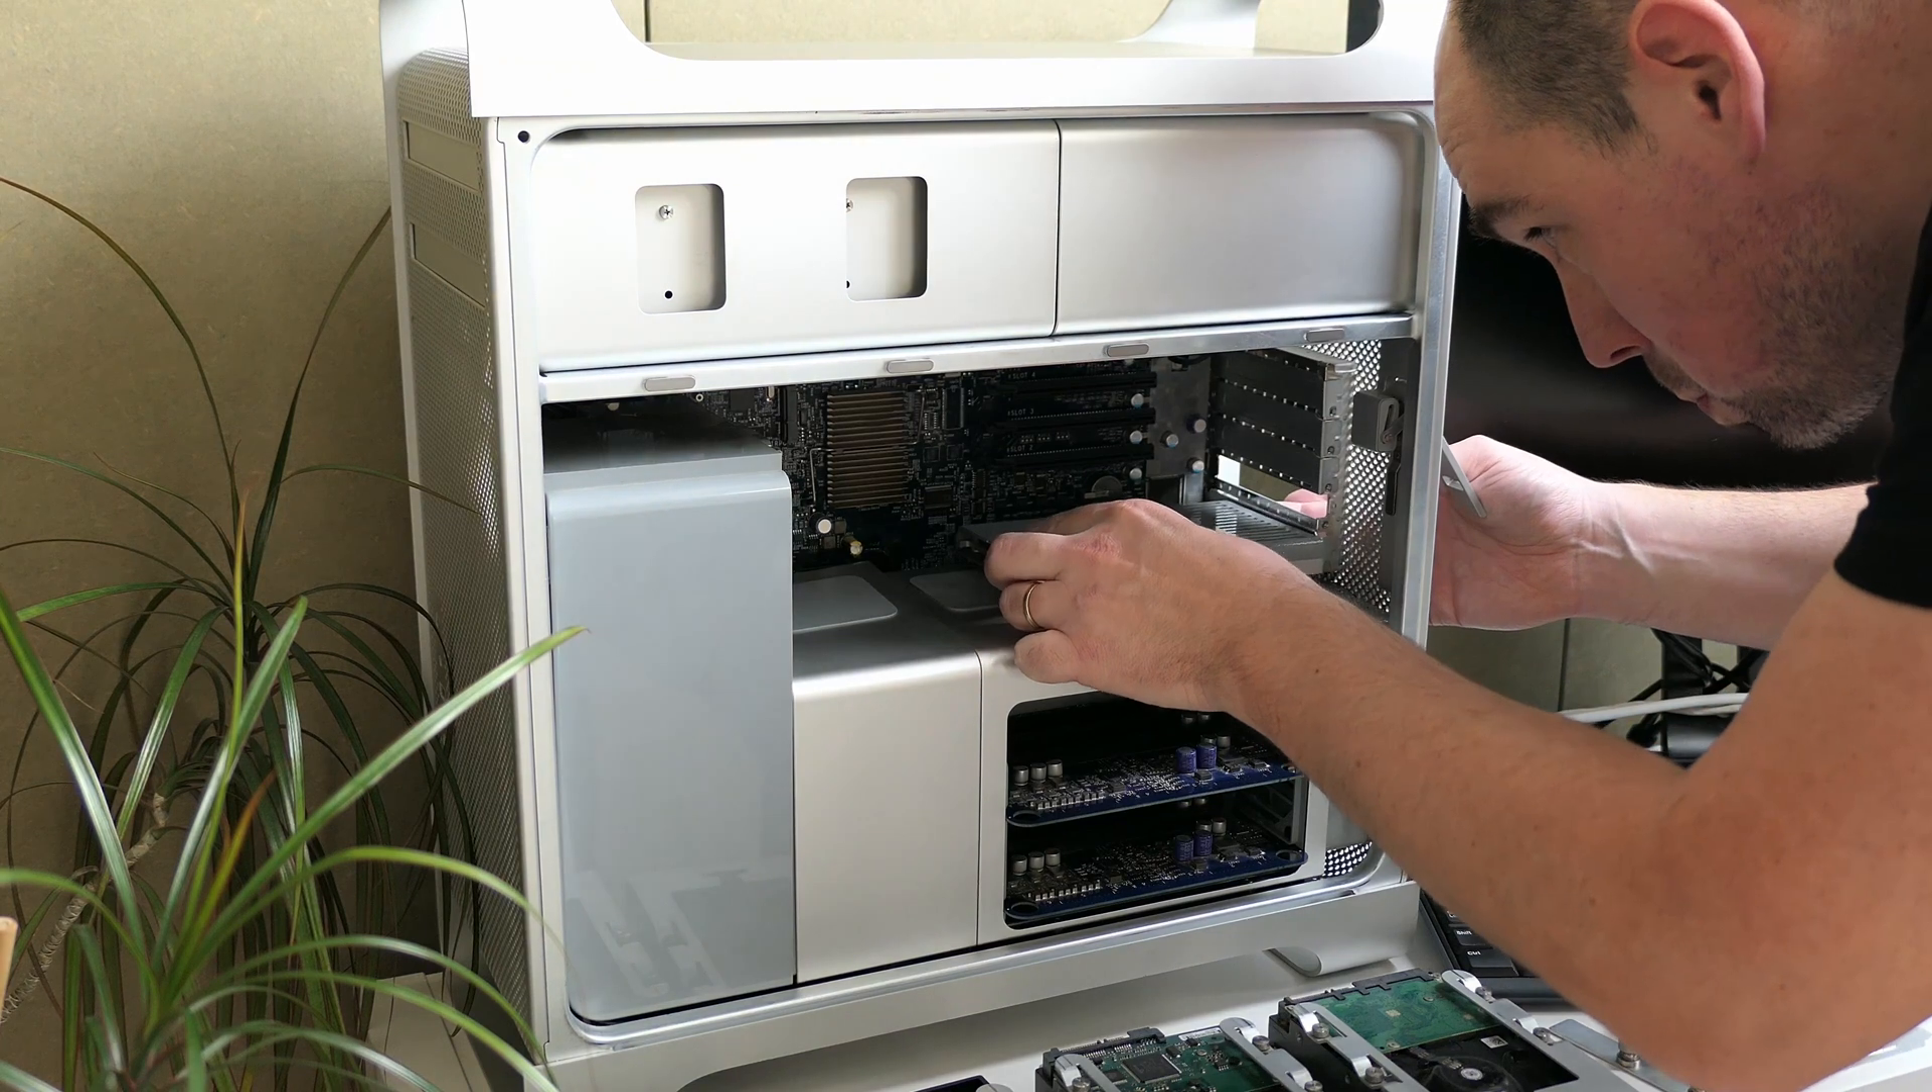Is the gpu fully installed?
No.